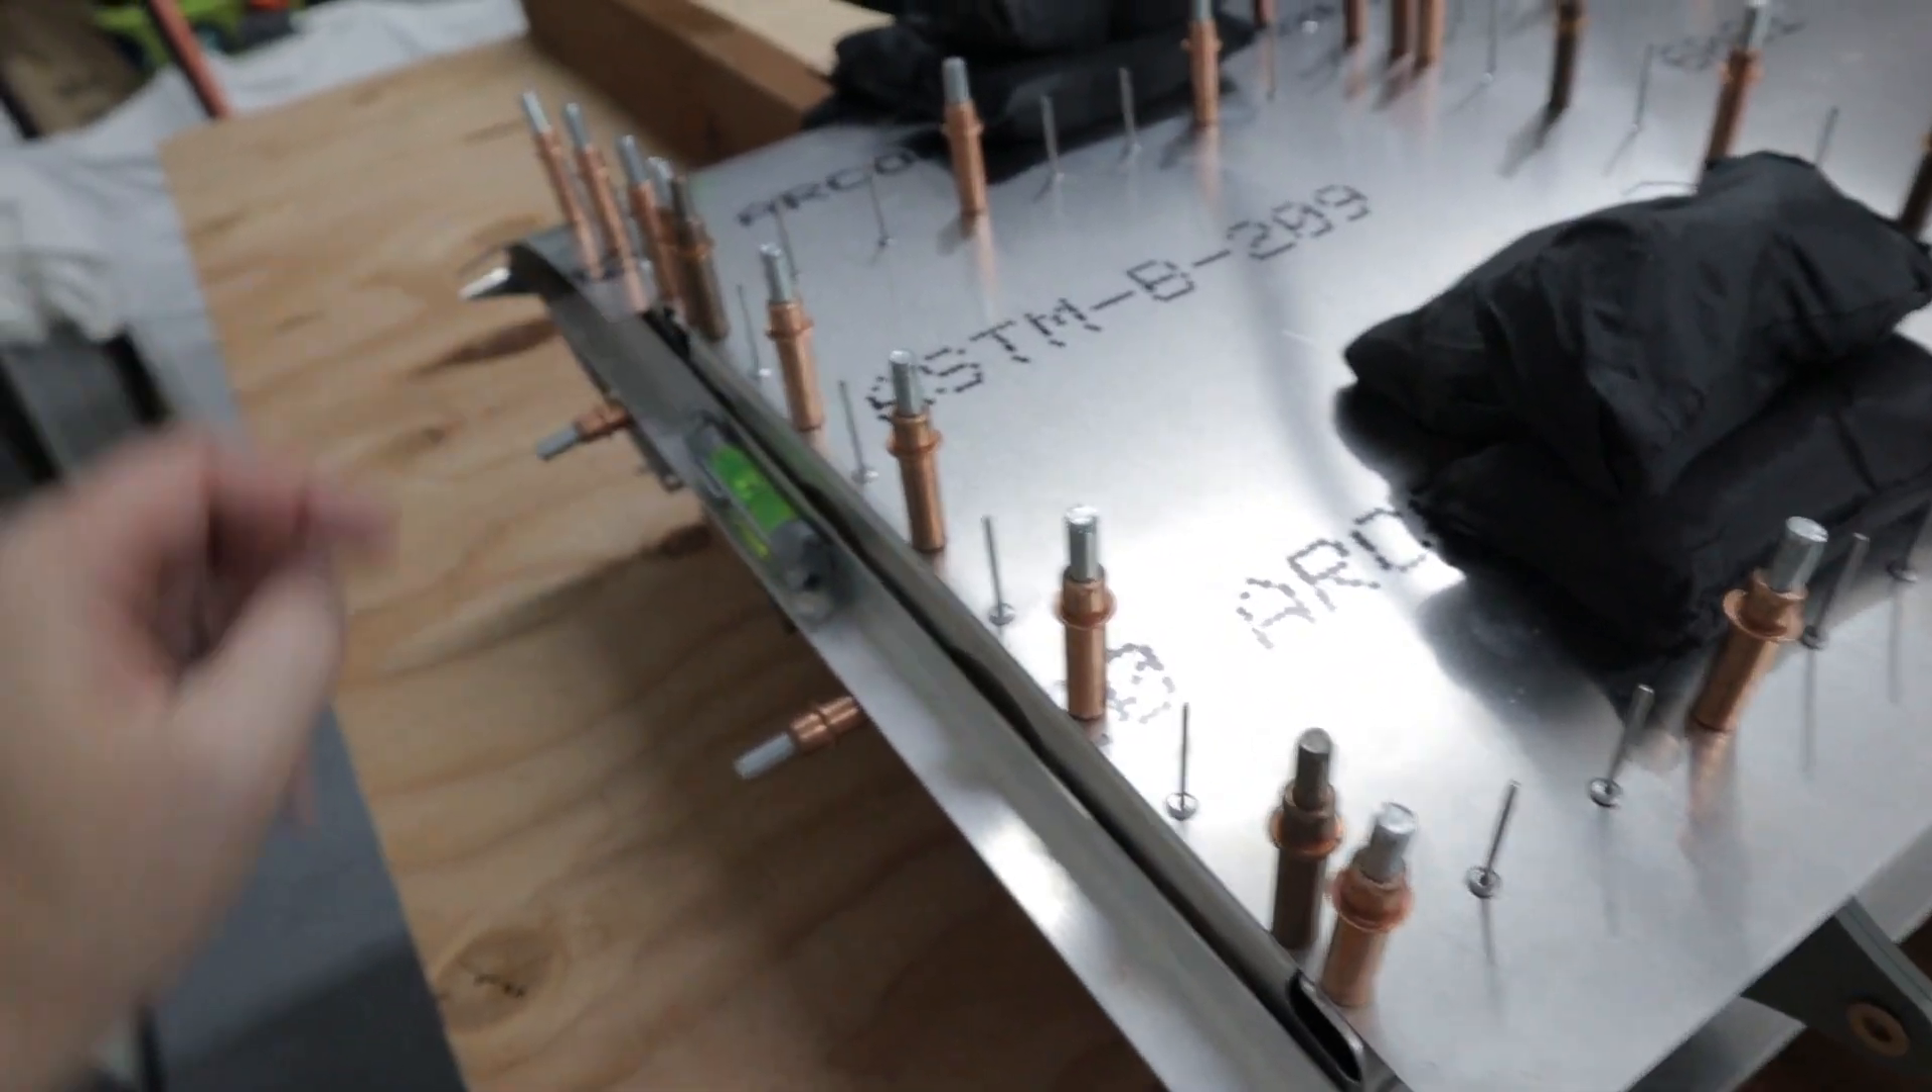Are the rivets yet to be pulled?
Yes.